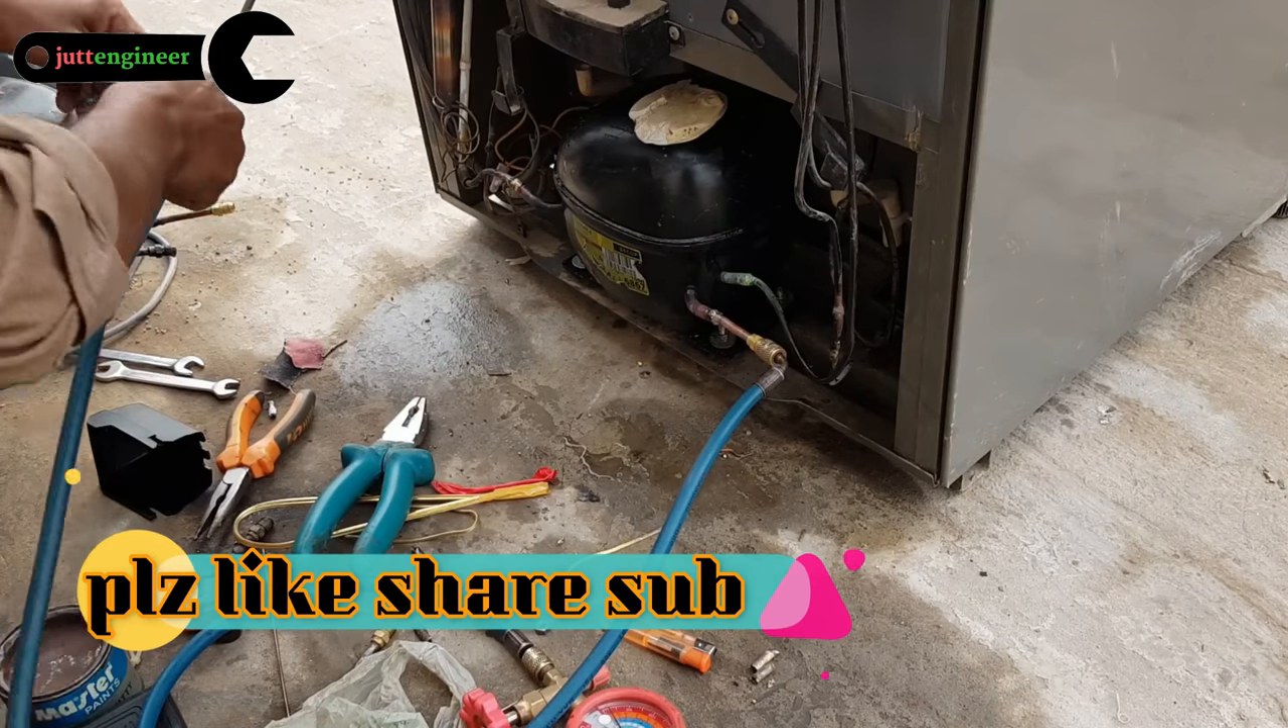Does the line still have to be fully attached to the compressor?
No.